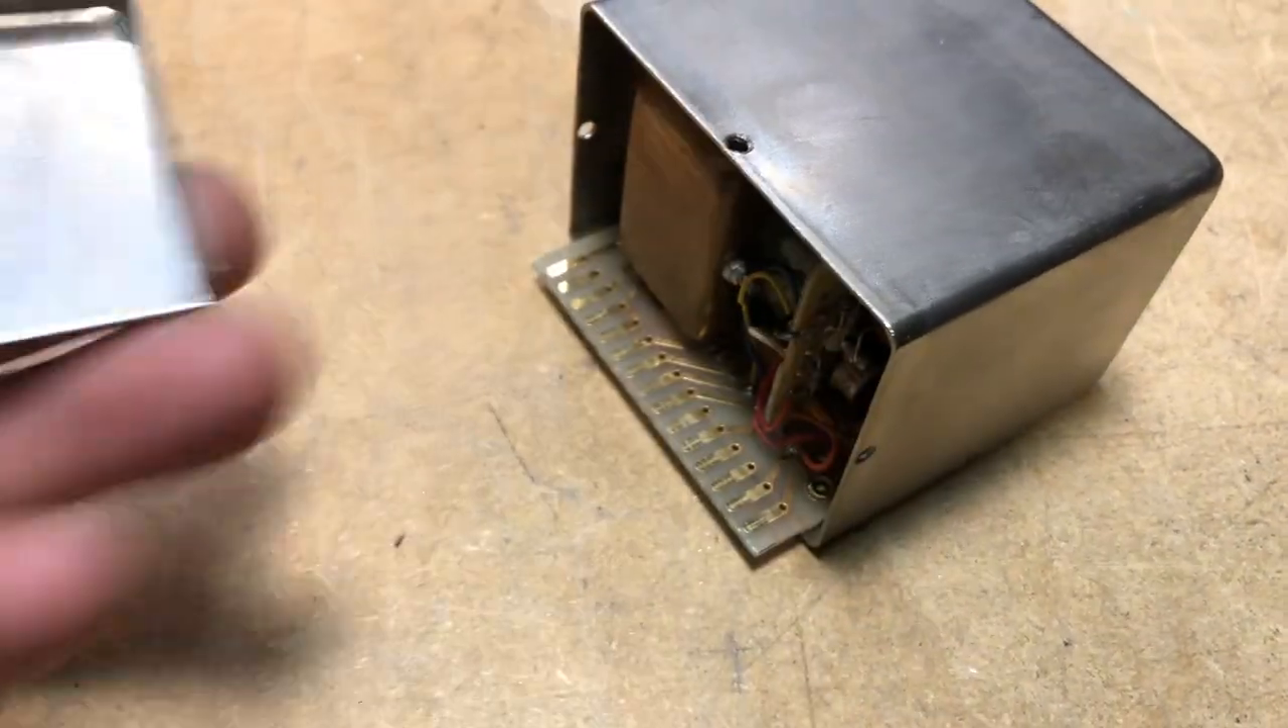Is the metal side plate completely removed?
Yes.